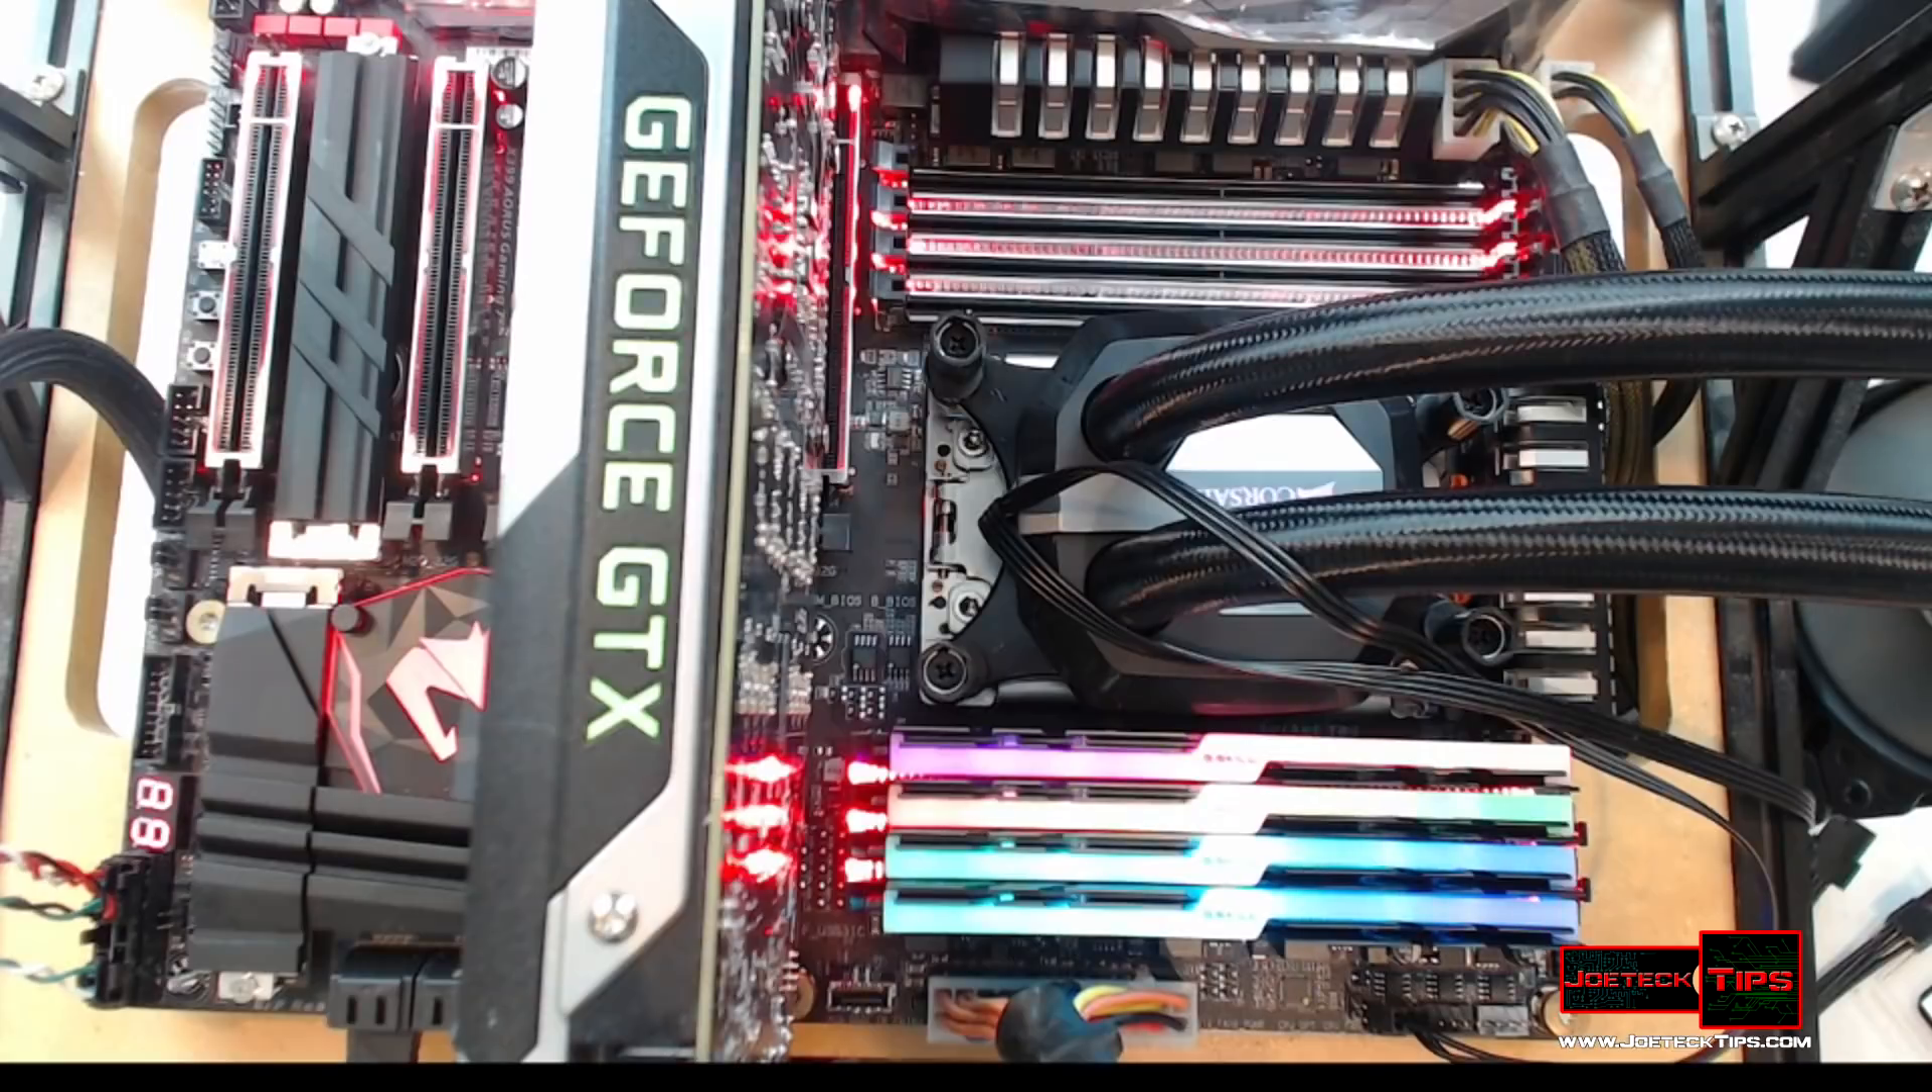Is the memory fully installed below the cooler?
Yes.